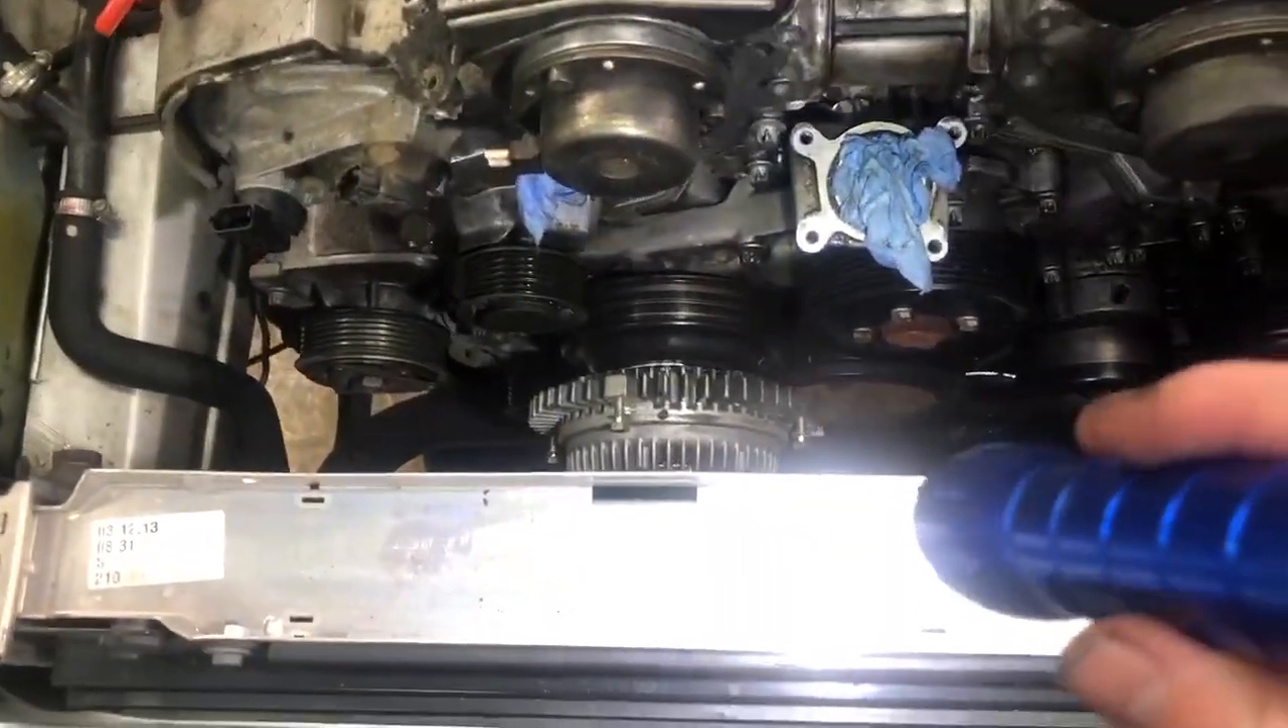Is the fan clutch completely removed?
No.